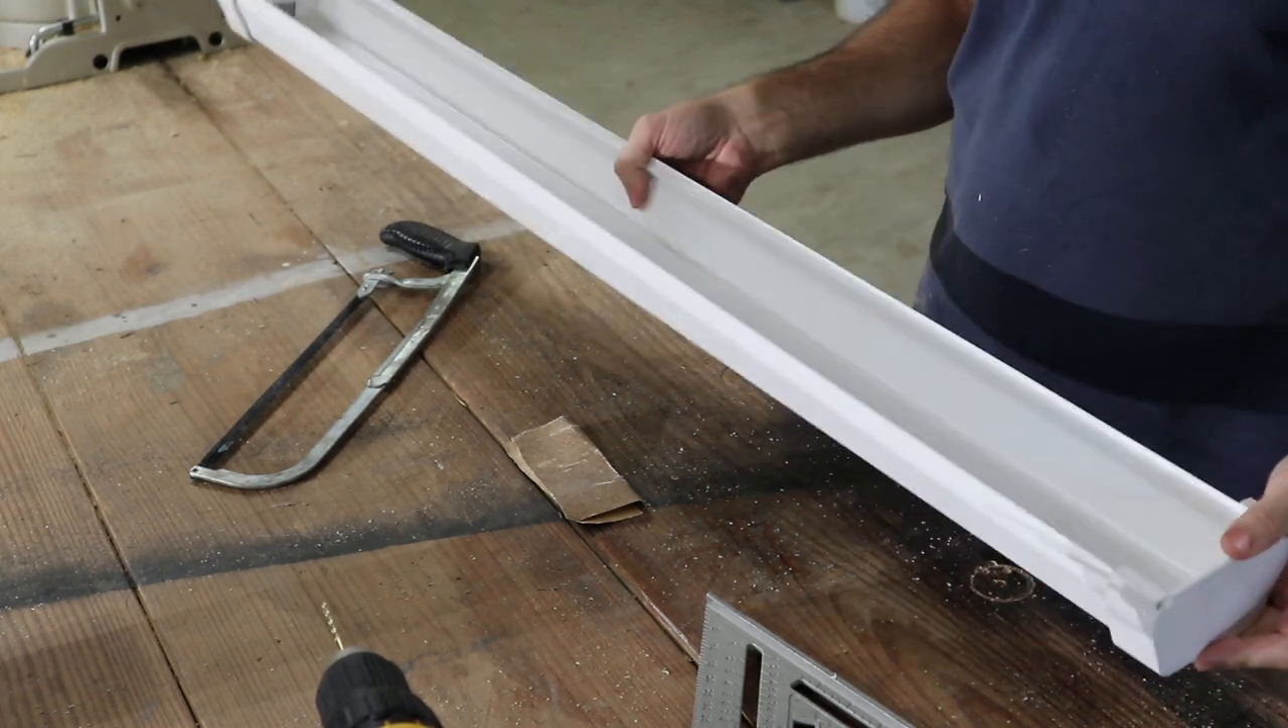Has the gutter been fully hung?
No.